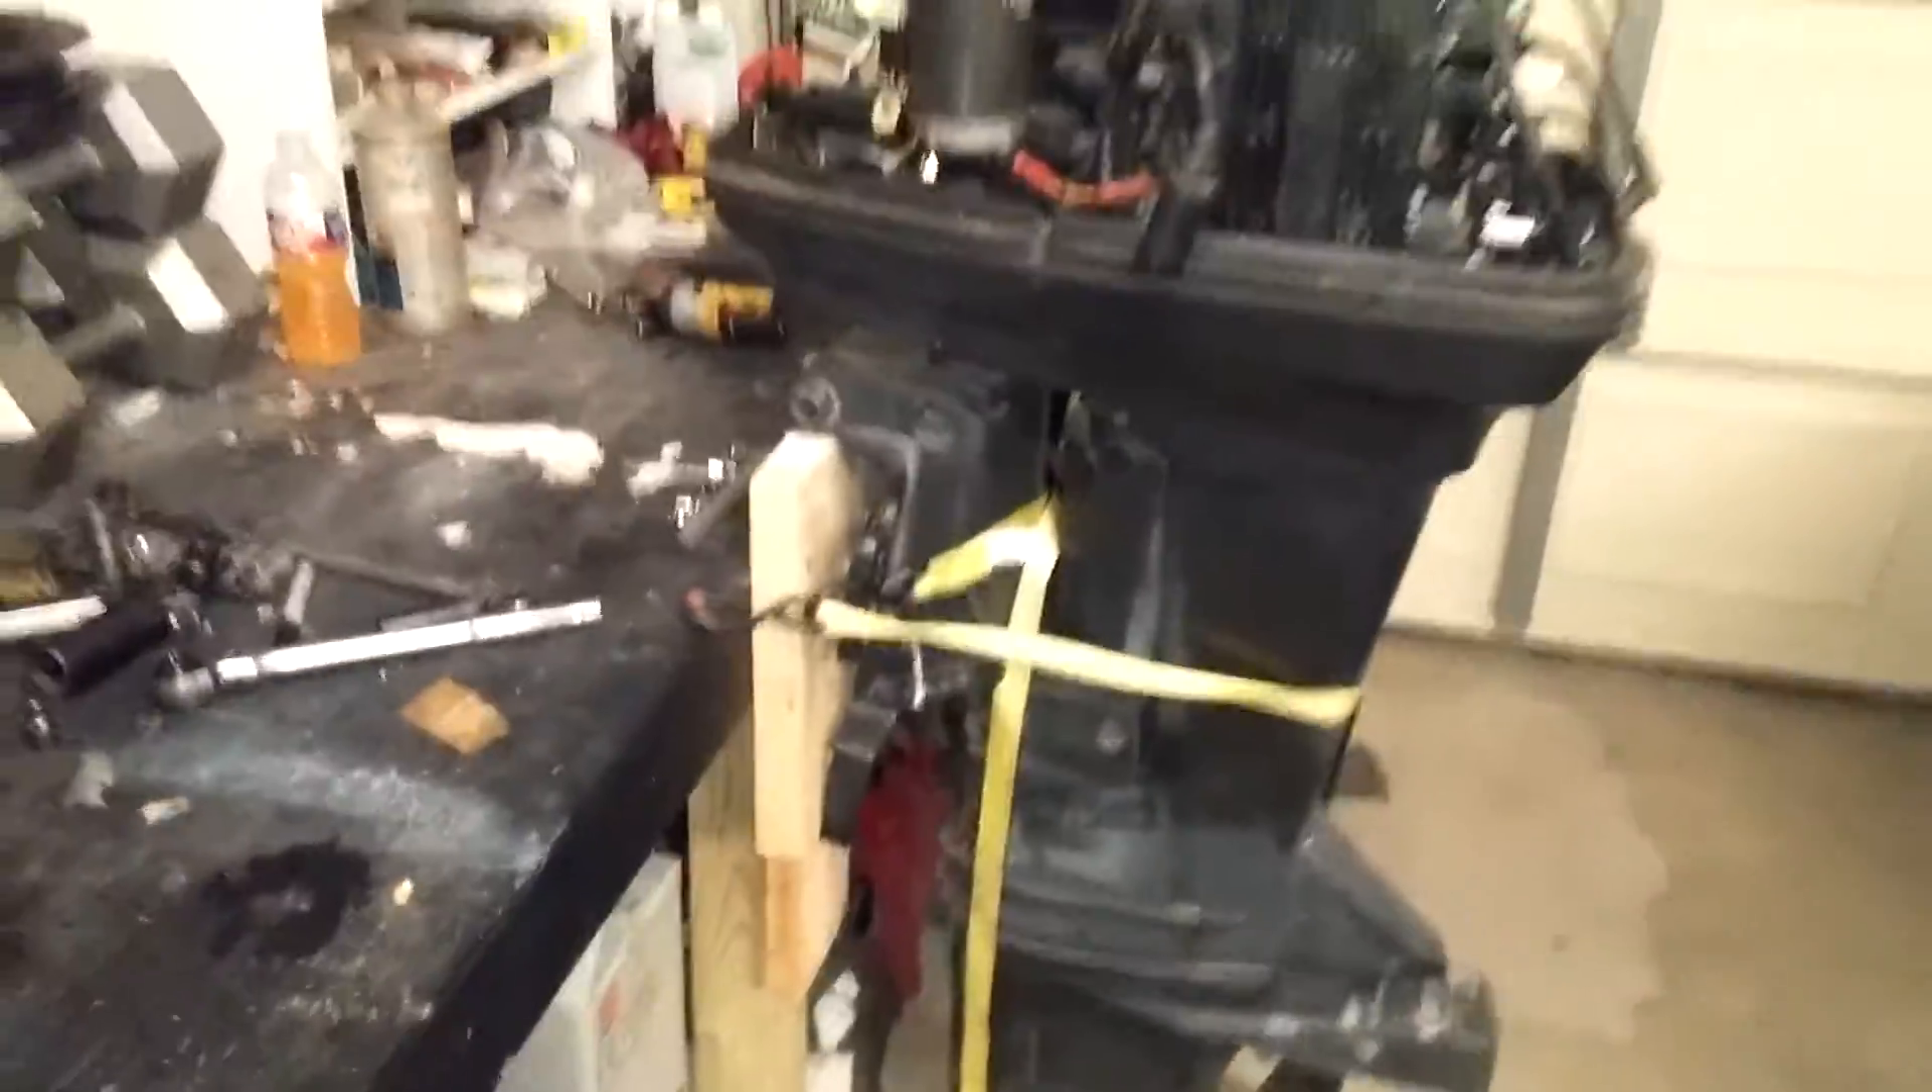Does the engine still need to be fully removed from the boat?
No.